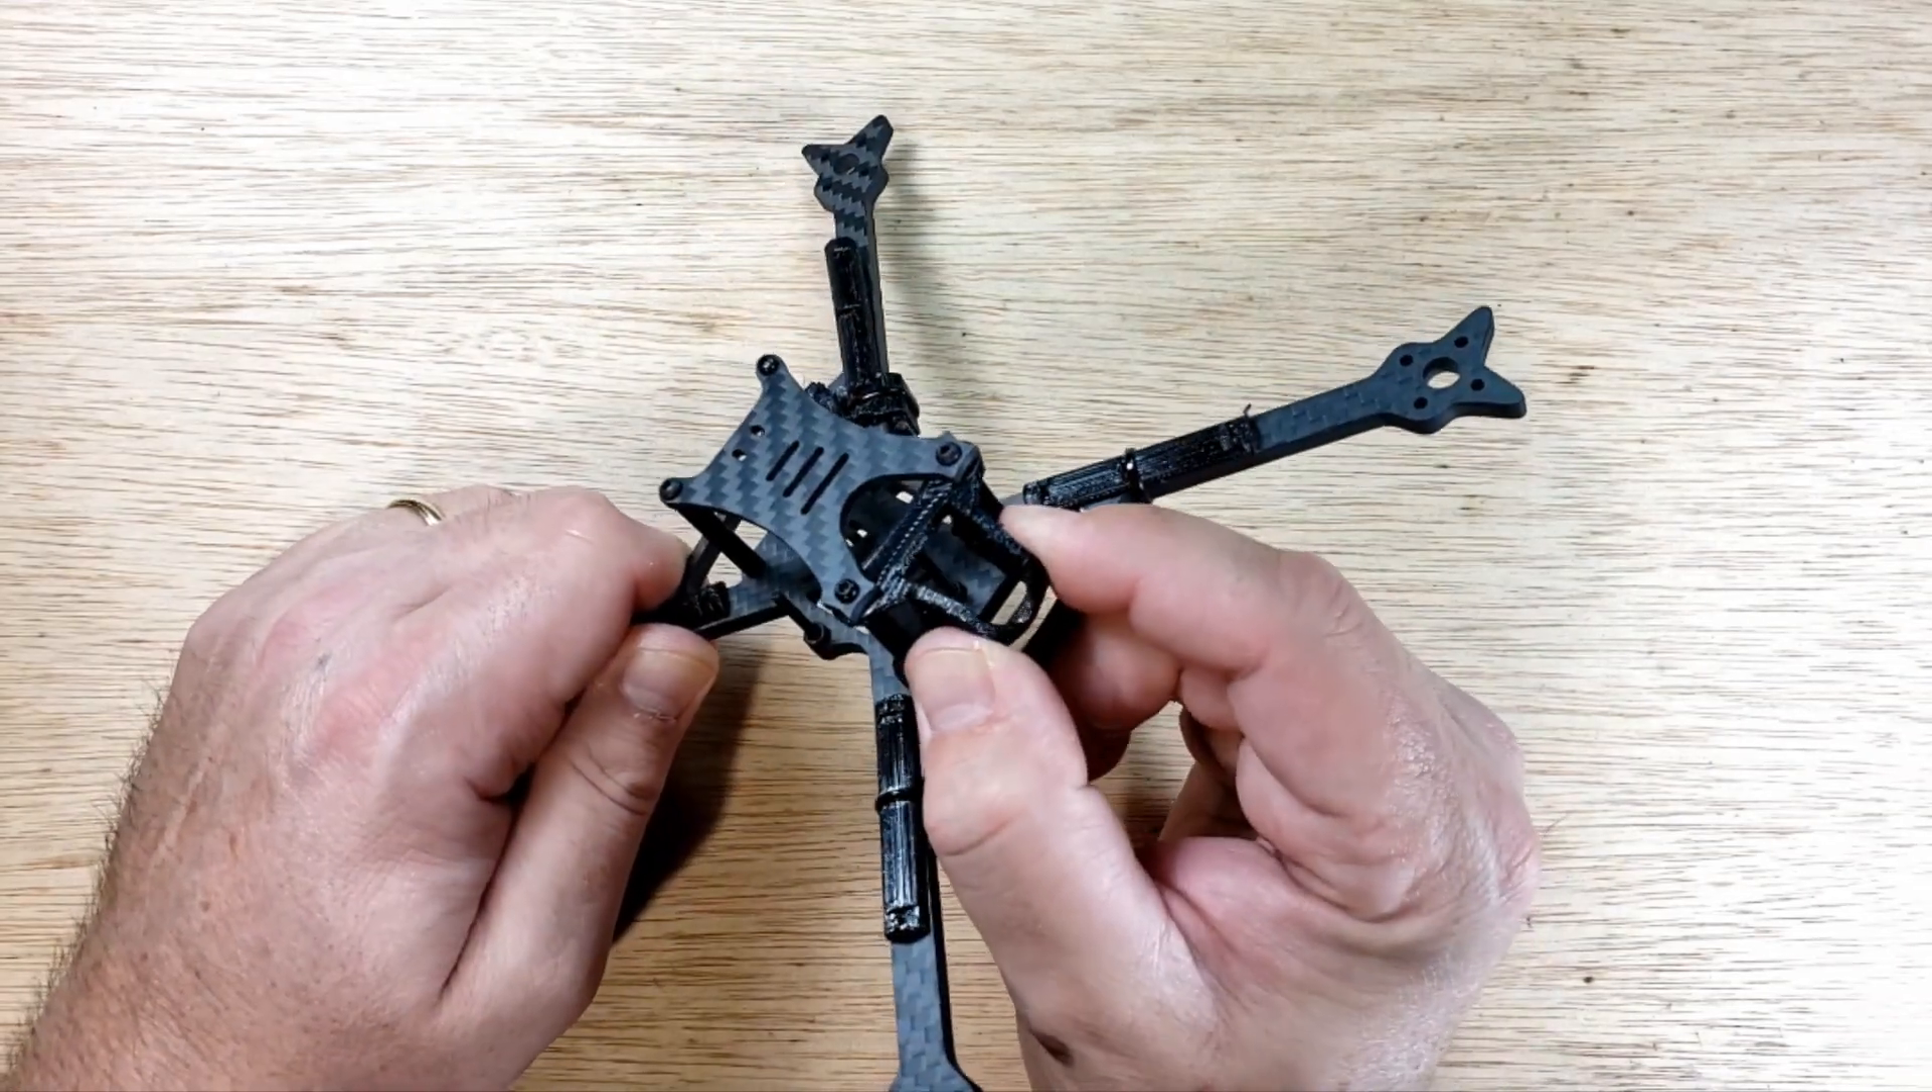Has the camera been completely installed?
No.